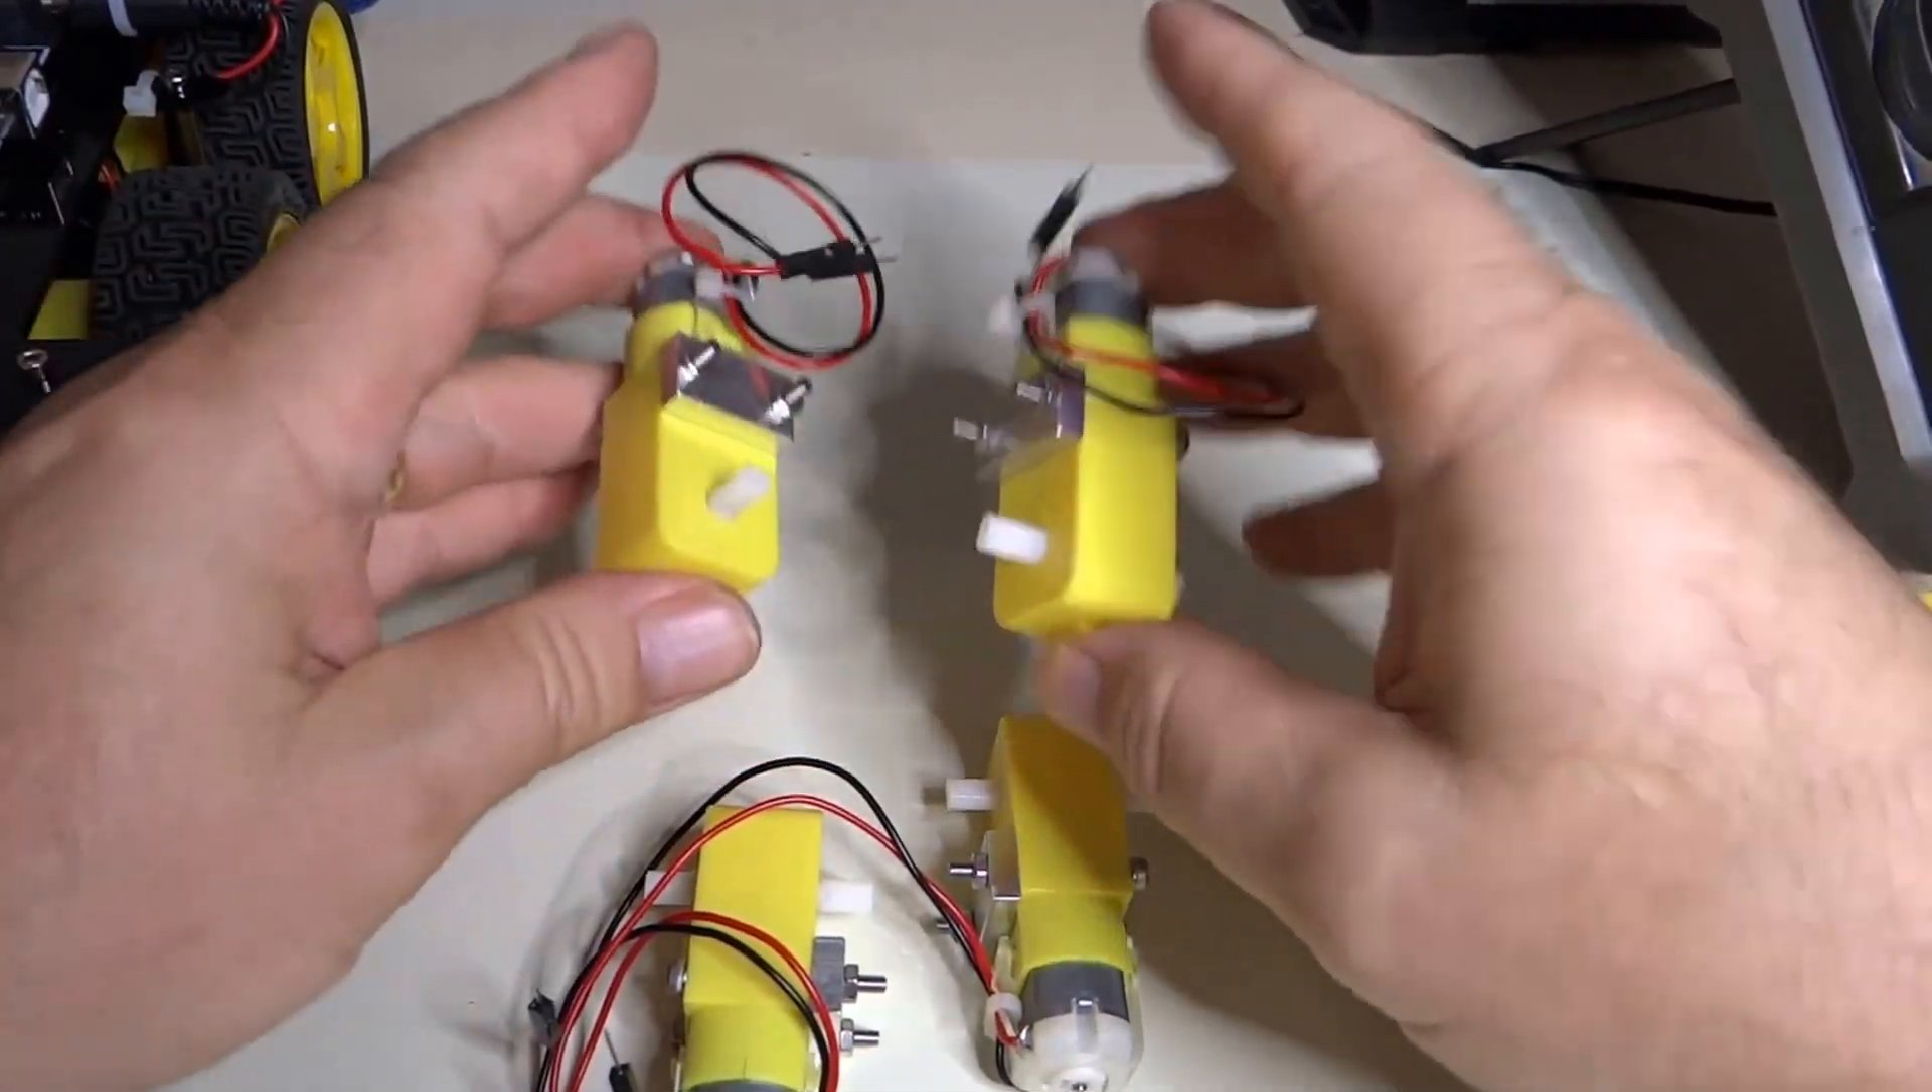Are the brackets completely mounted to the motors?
Yes.